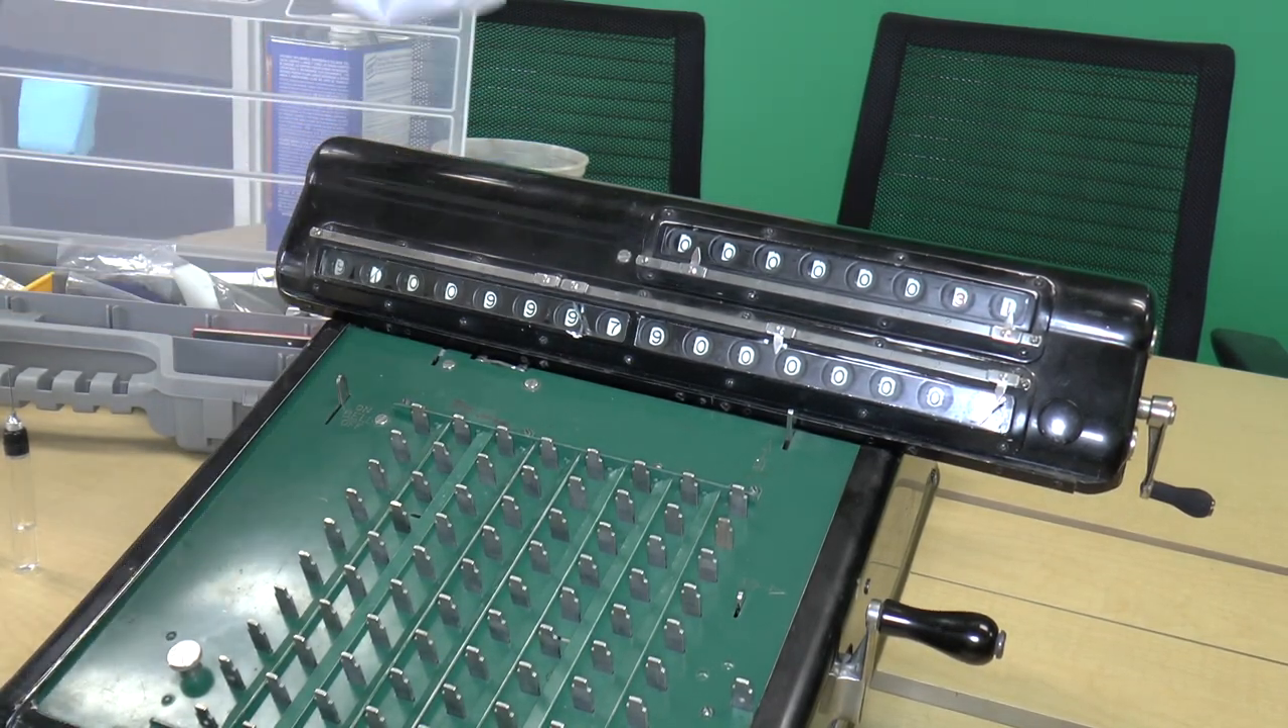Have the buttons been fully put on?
No.